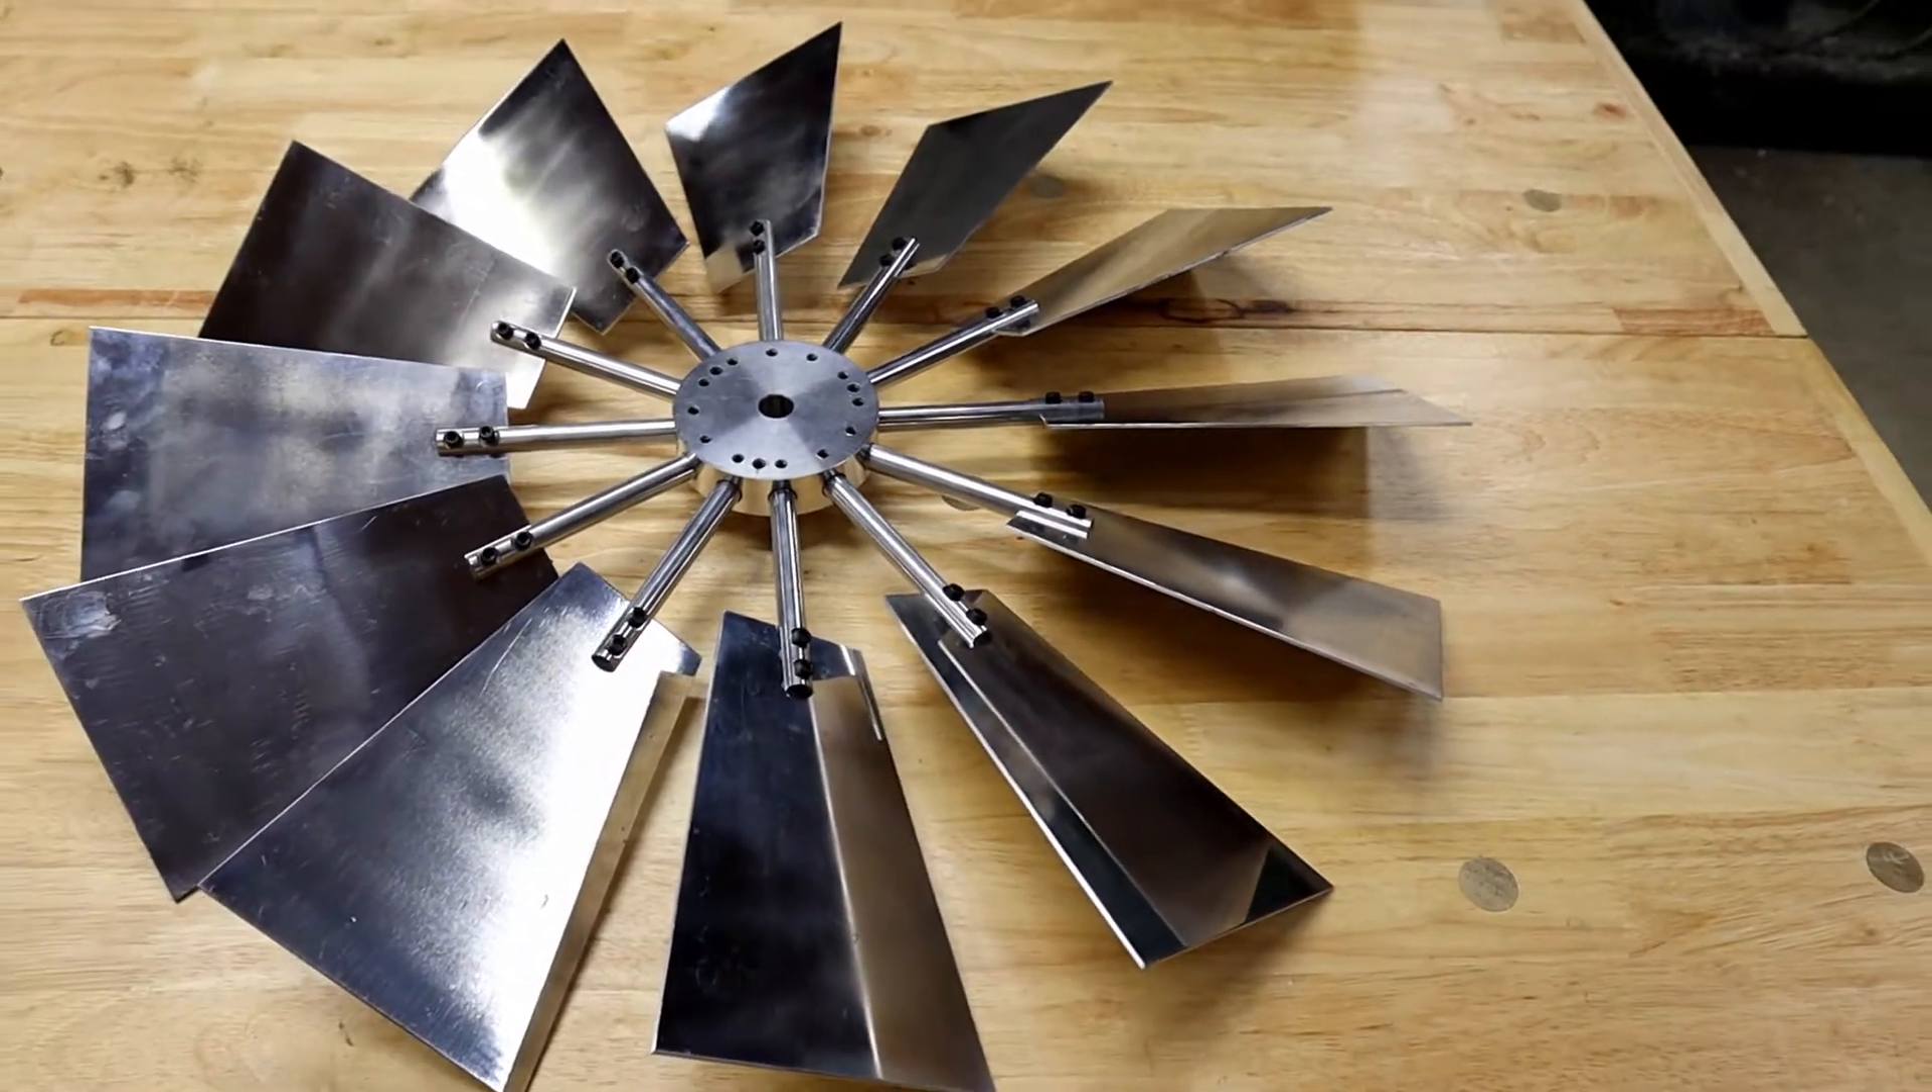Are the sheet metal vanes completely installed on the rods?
Yes.